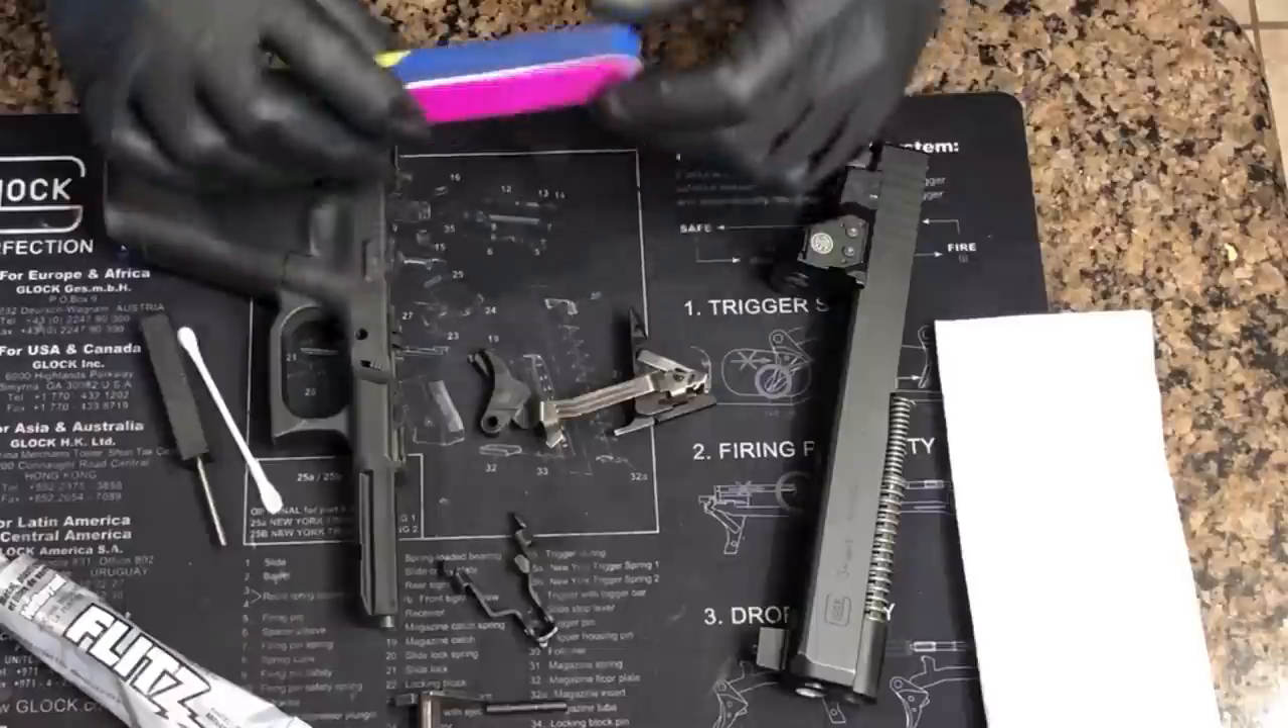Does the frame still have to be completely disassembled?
No.